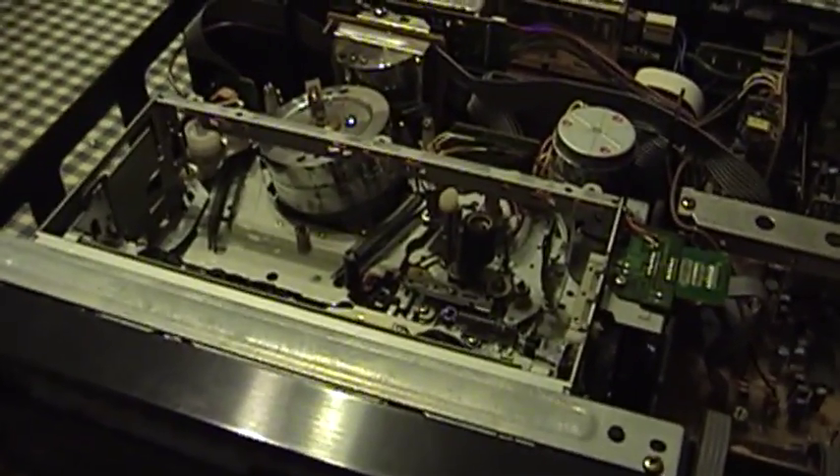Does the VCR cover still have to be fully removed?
No.